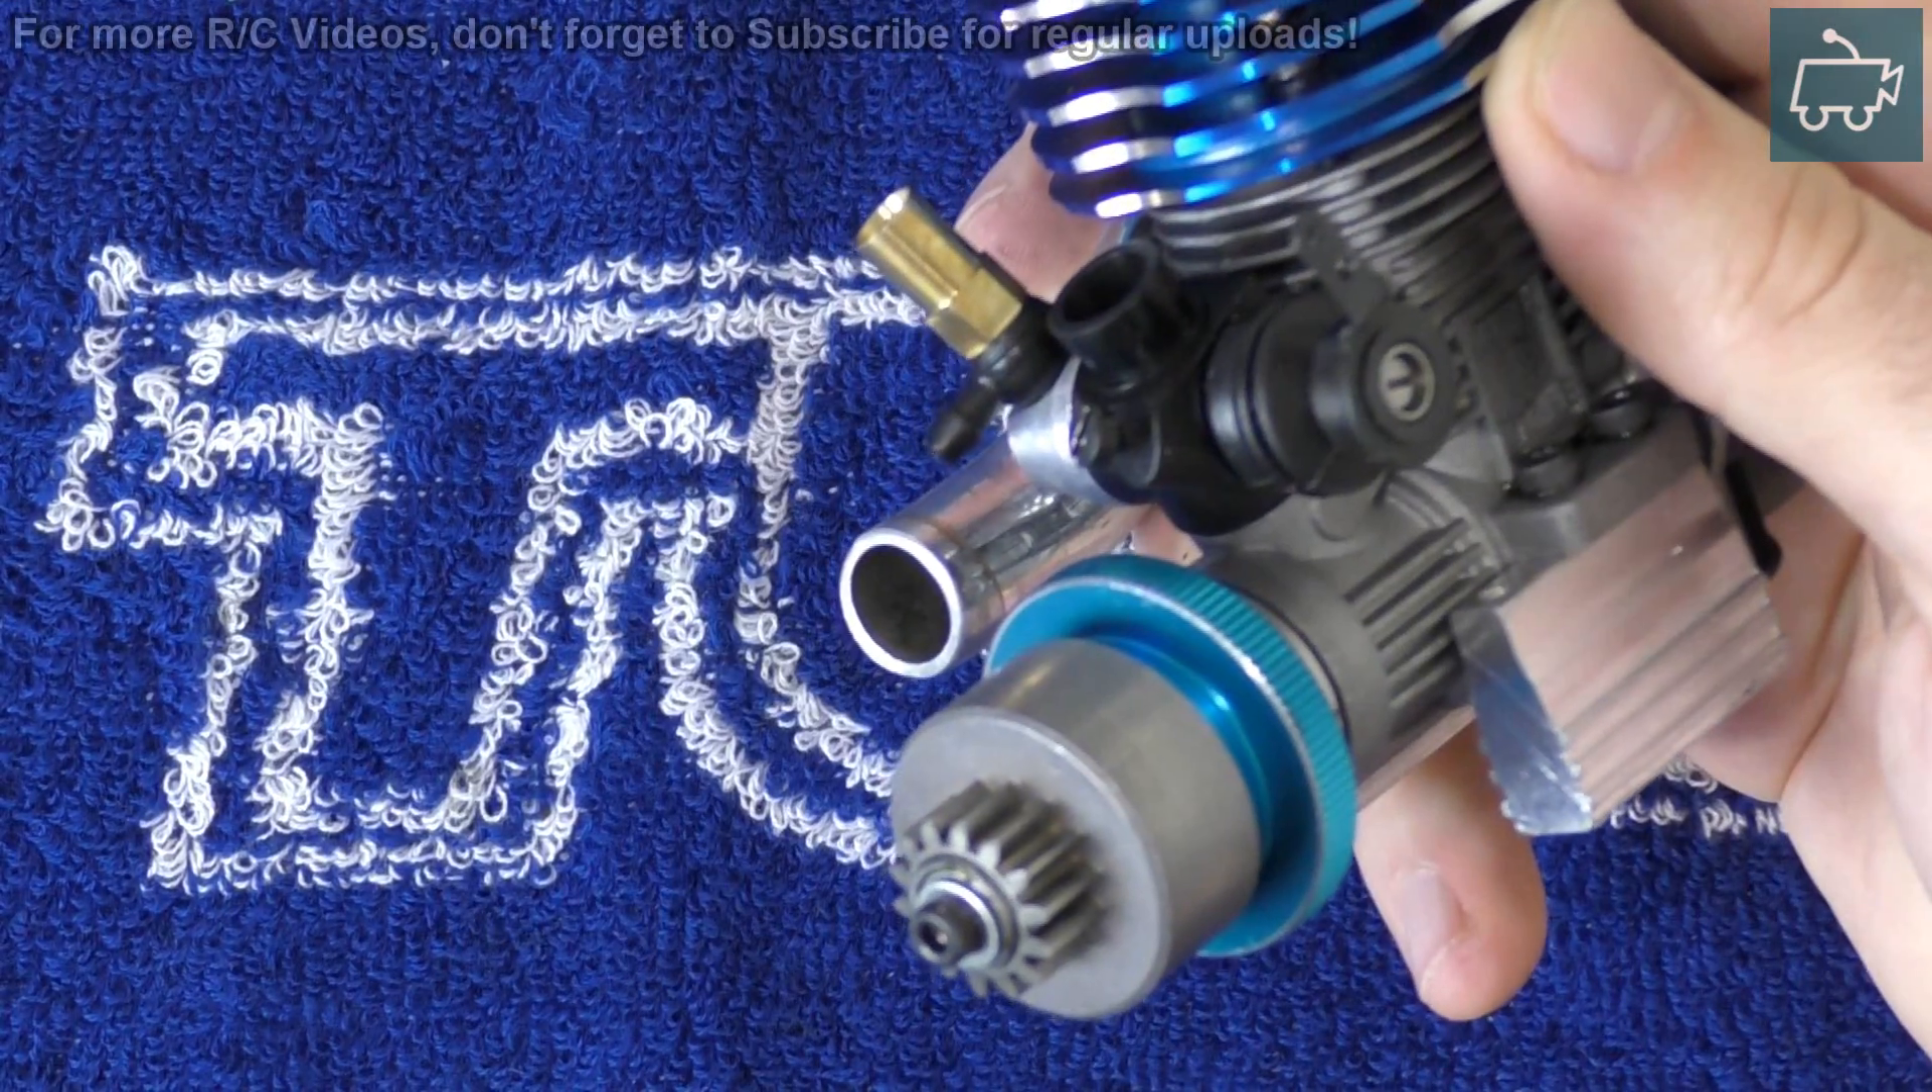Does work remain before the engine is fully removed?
No.